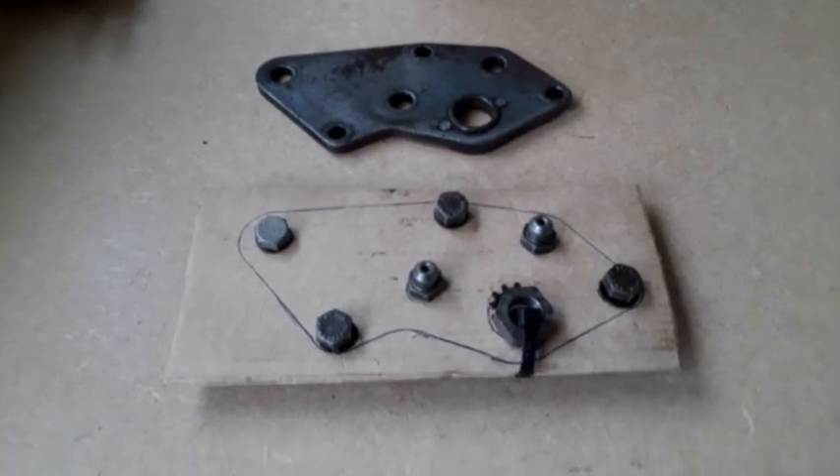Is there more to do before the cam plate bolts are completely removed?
No.